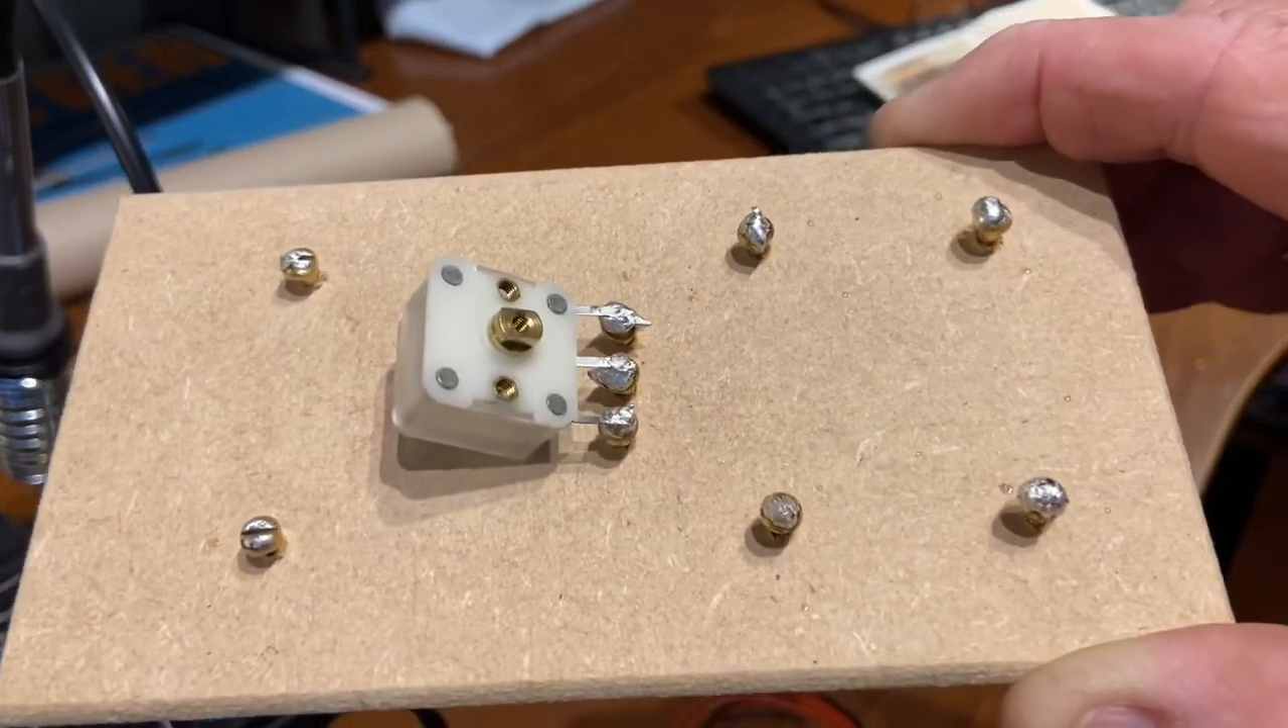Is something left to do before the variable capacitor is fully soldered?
No.